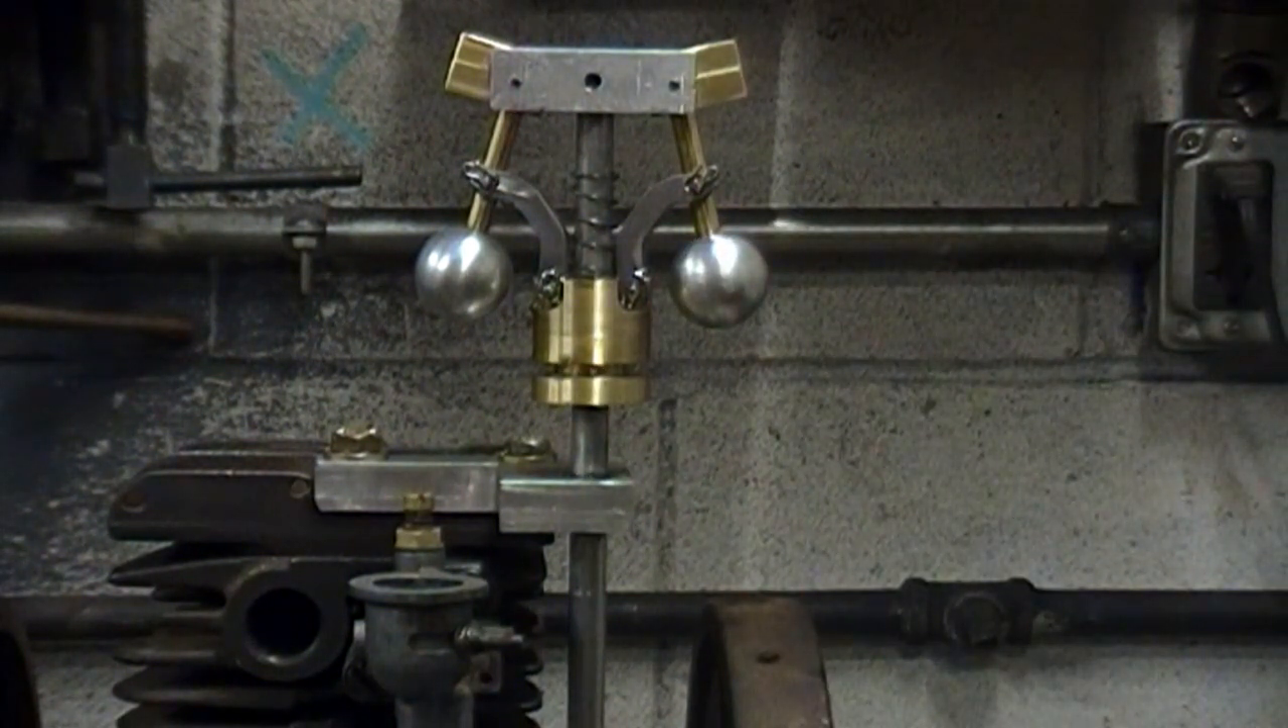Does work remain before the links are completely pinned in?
No.